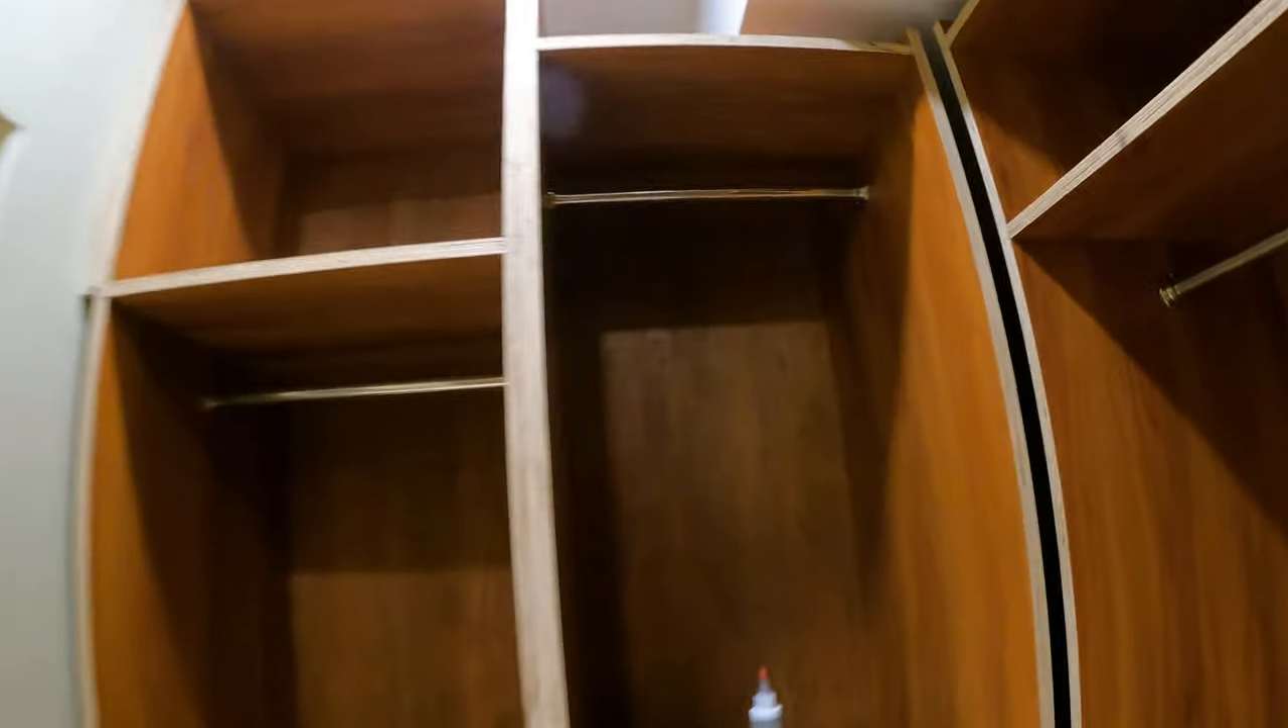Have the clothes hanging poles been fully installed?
Yes.